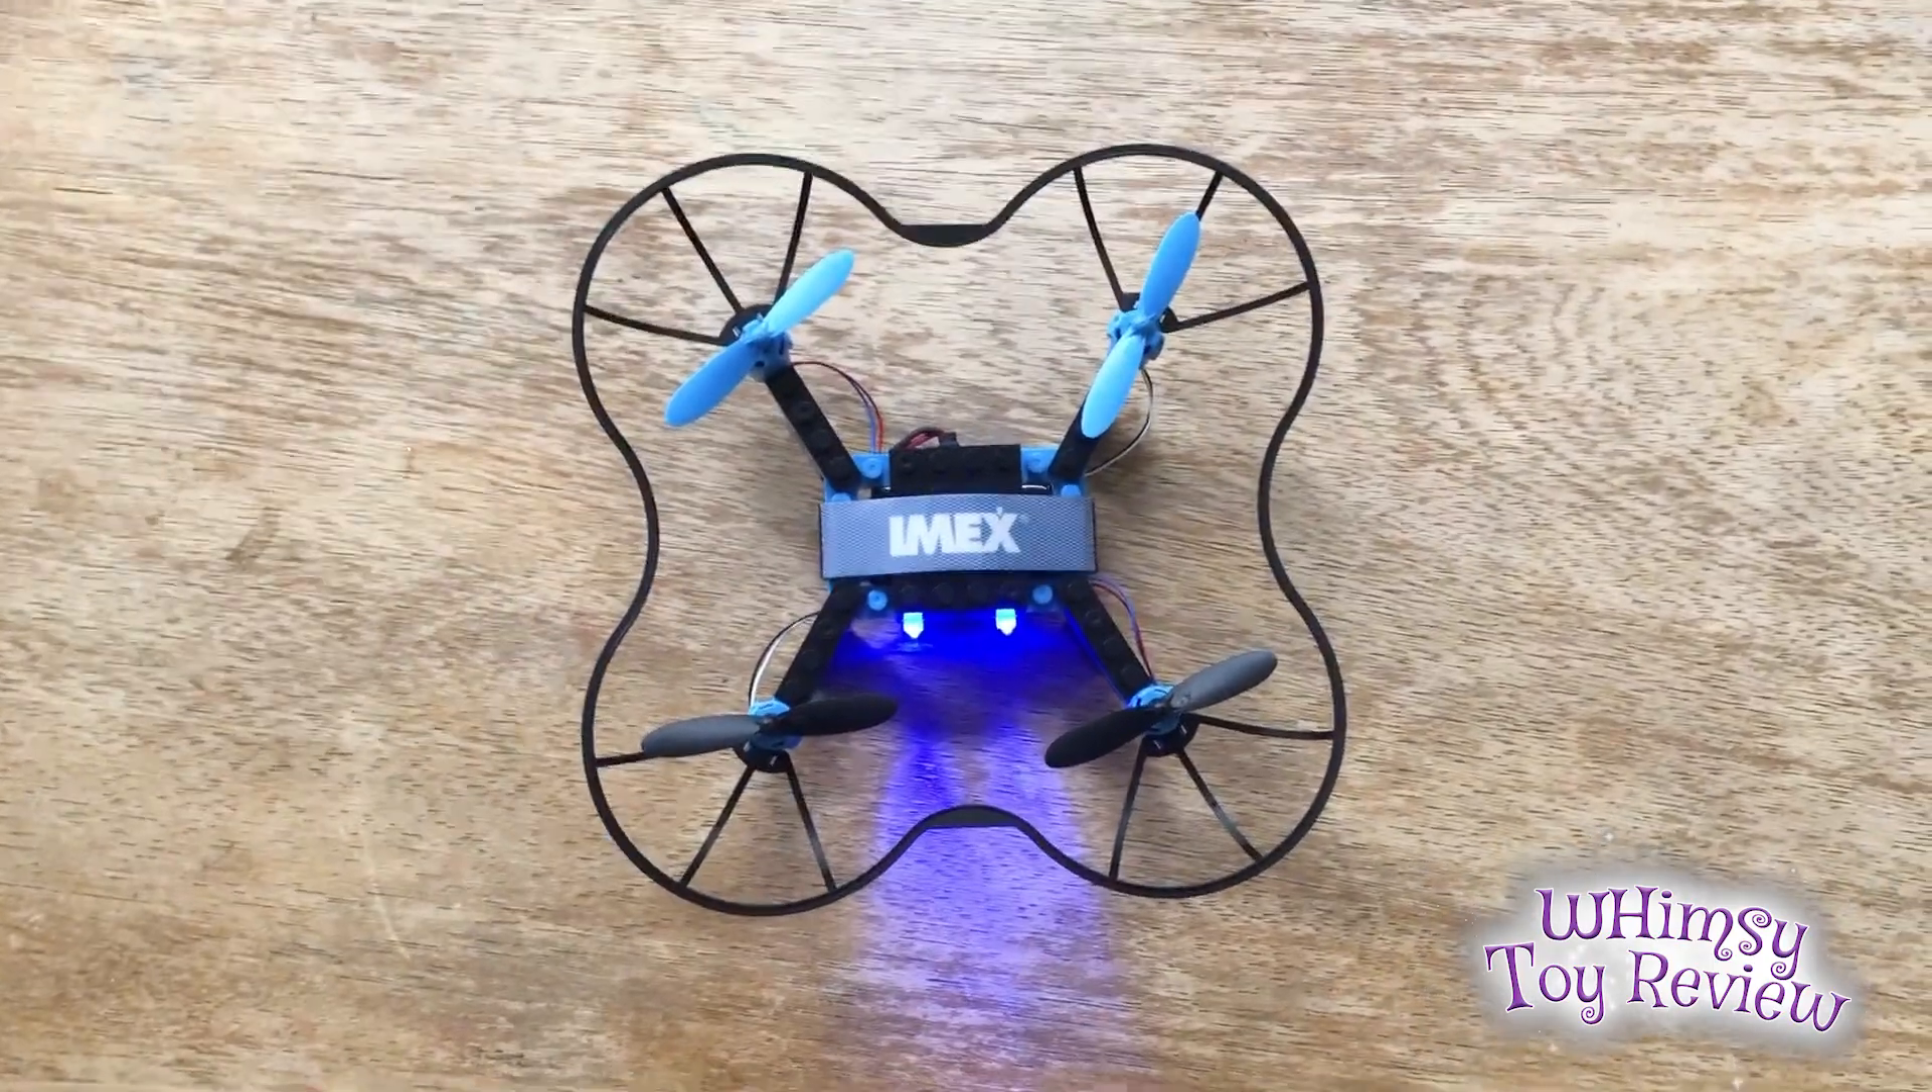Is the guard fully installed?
Yes.